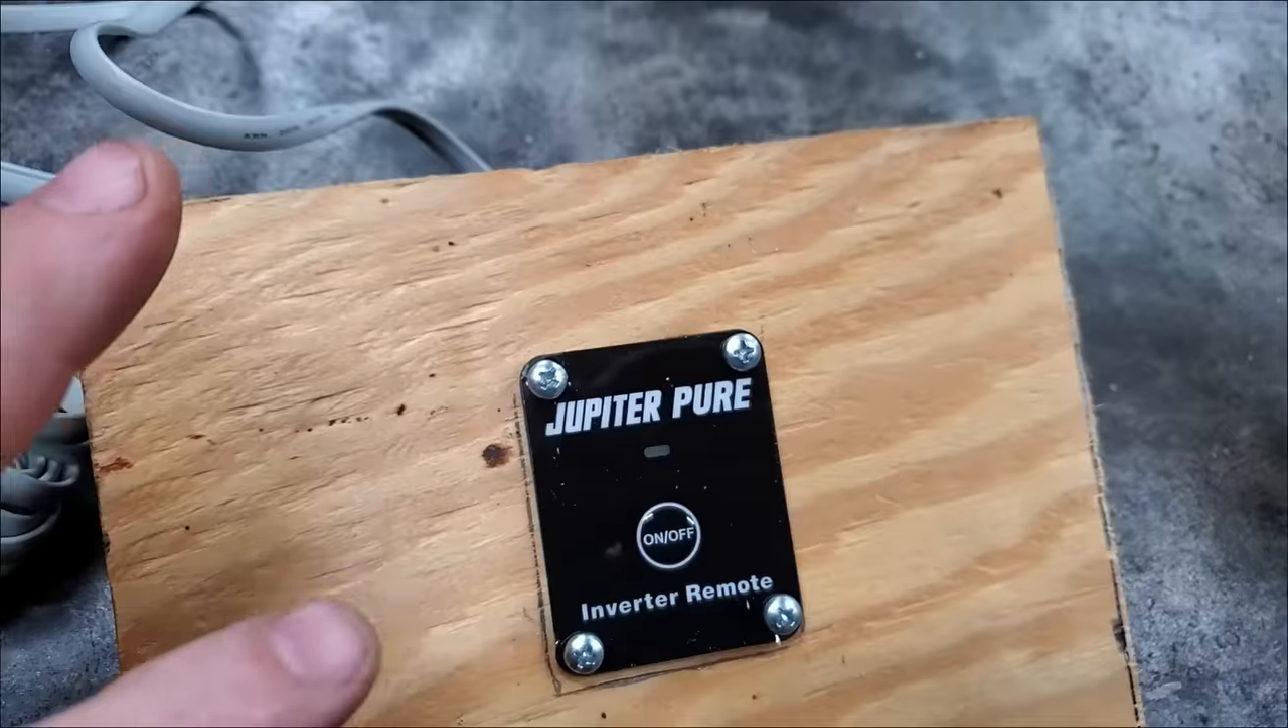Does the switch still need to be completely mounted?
No.